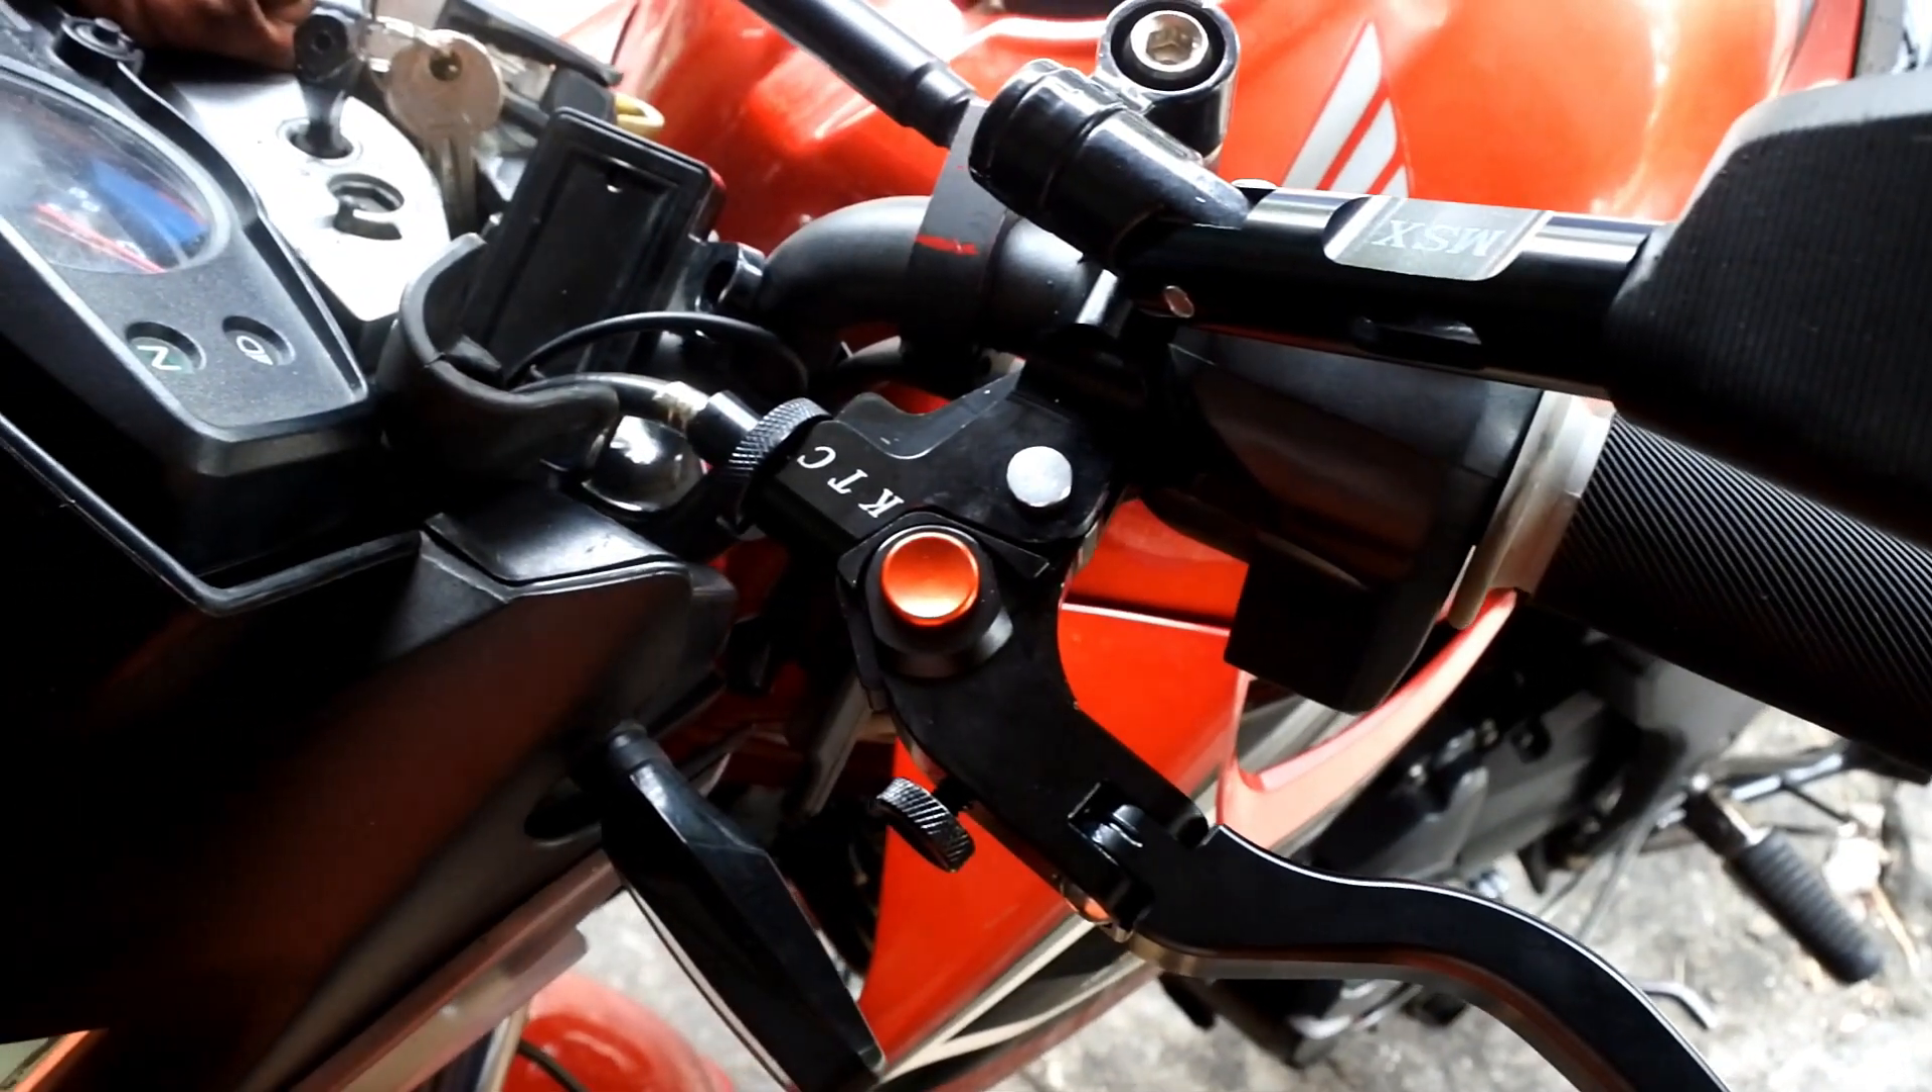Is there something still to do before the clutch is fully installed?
No.